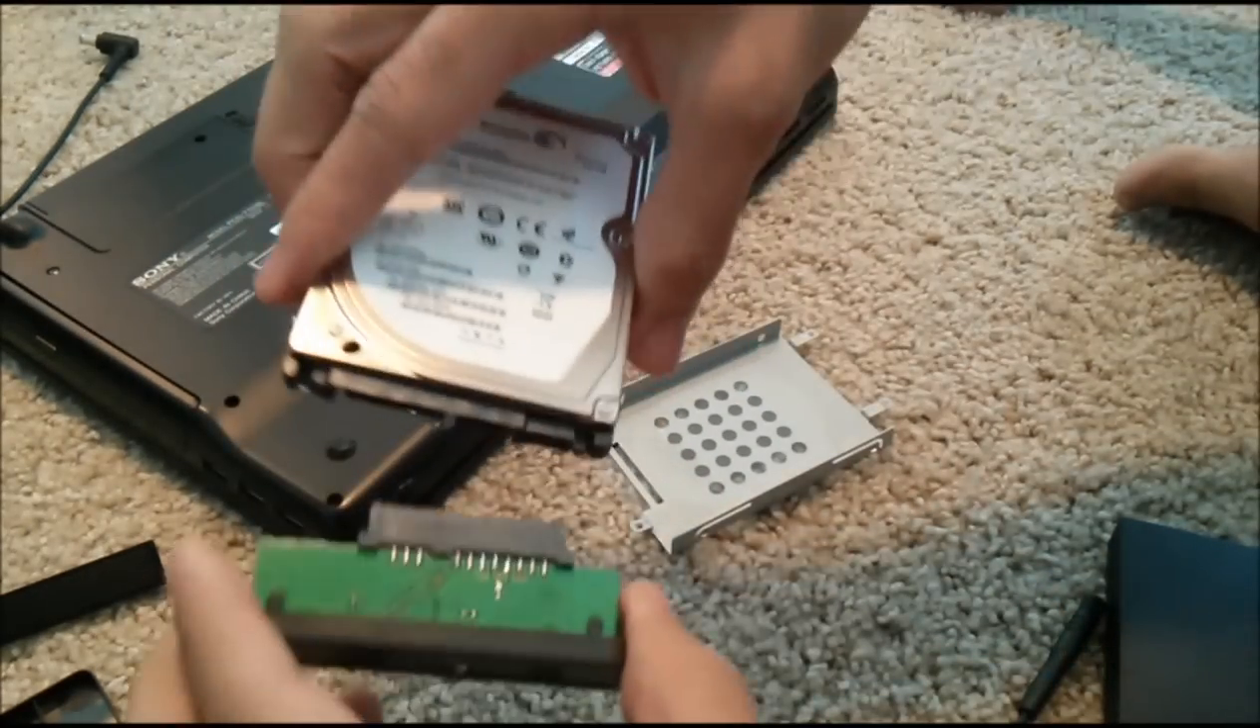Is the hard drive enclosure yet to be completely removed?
No.